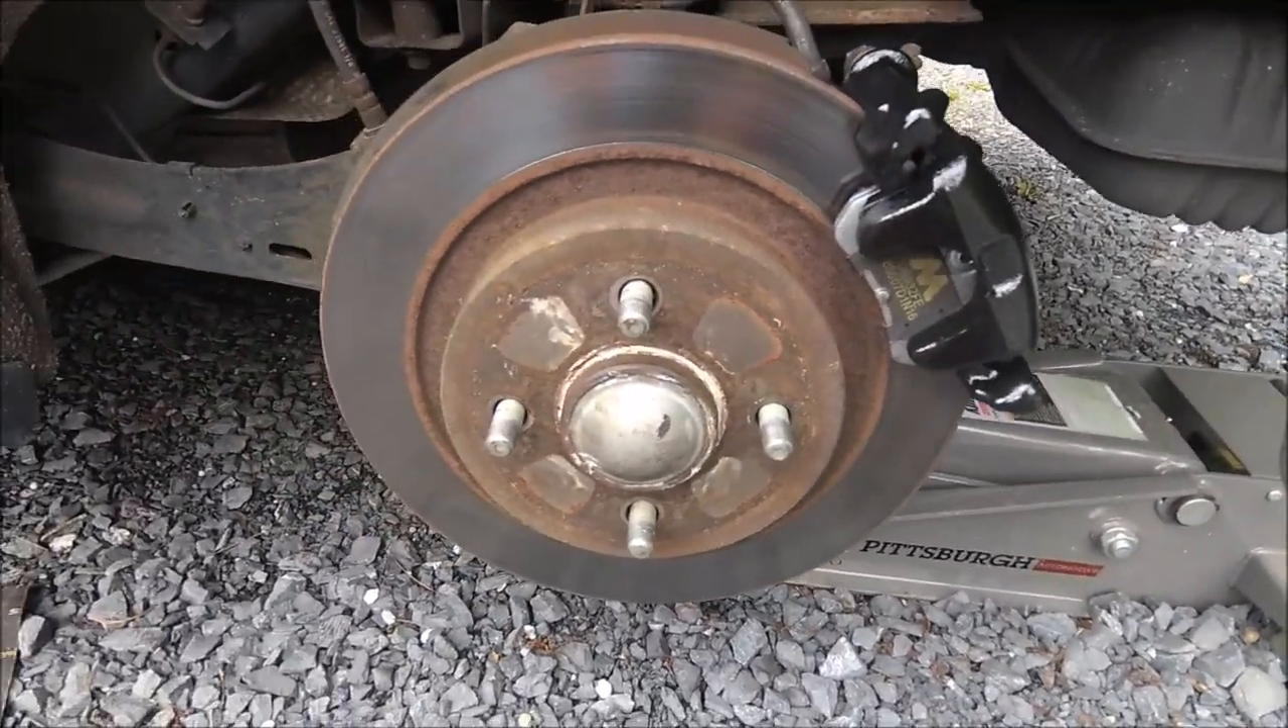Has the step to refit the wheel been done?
No.